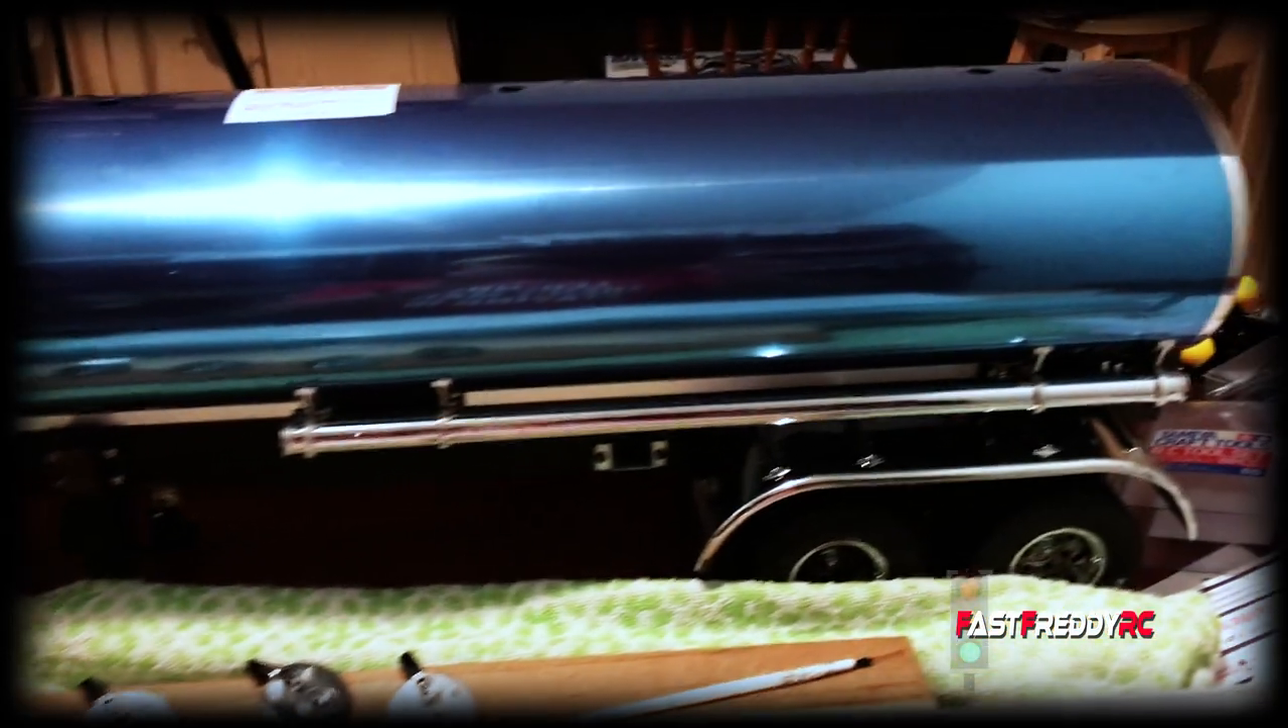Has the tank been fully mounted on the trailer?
Yes.